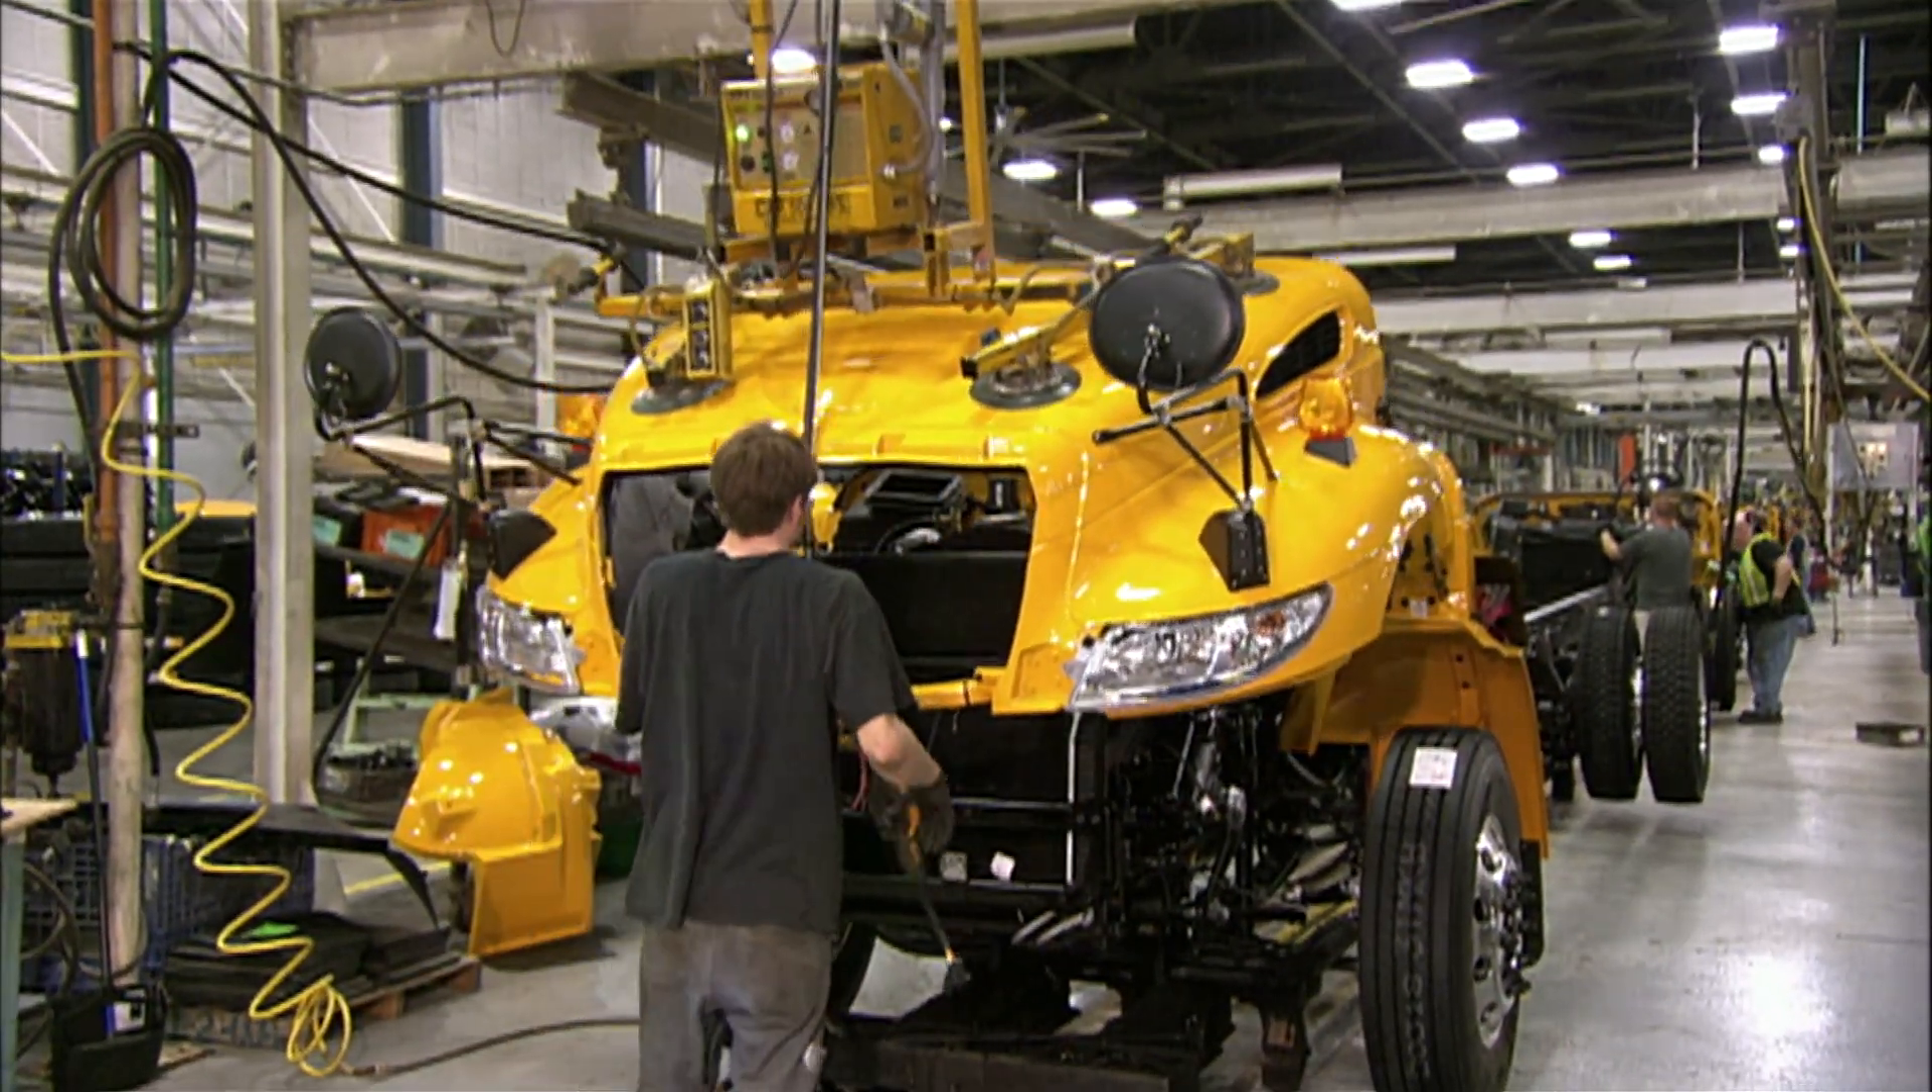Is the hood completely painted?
Yes.